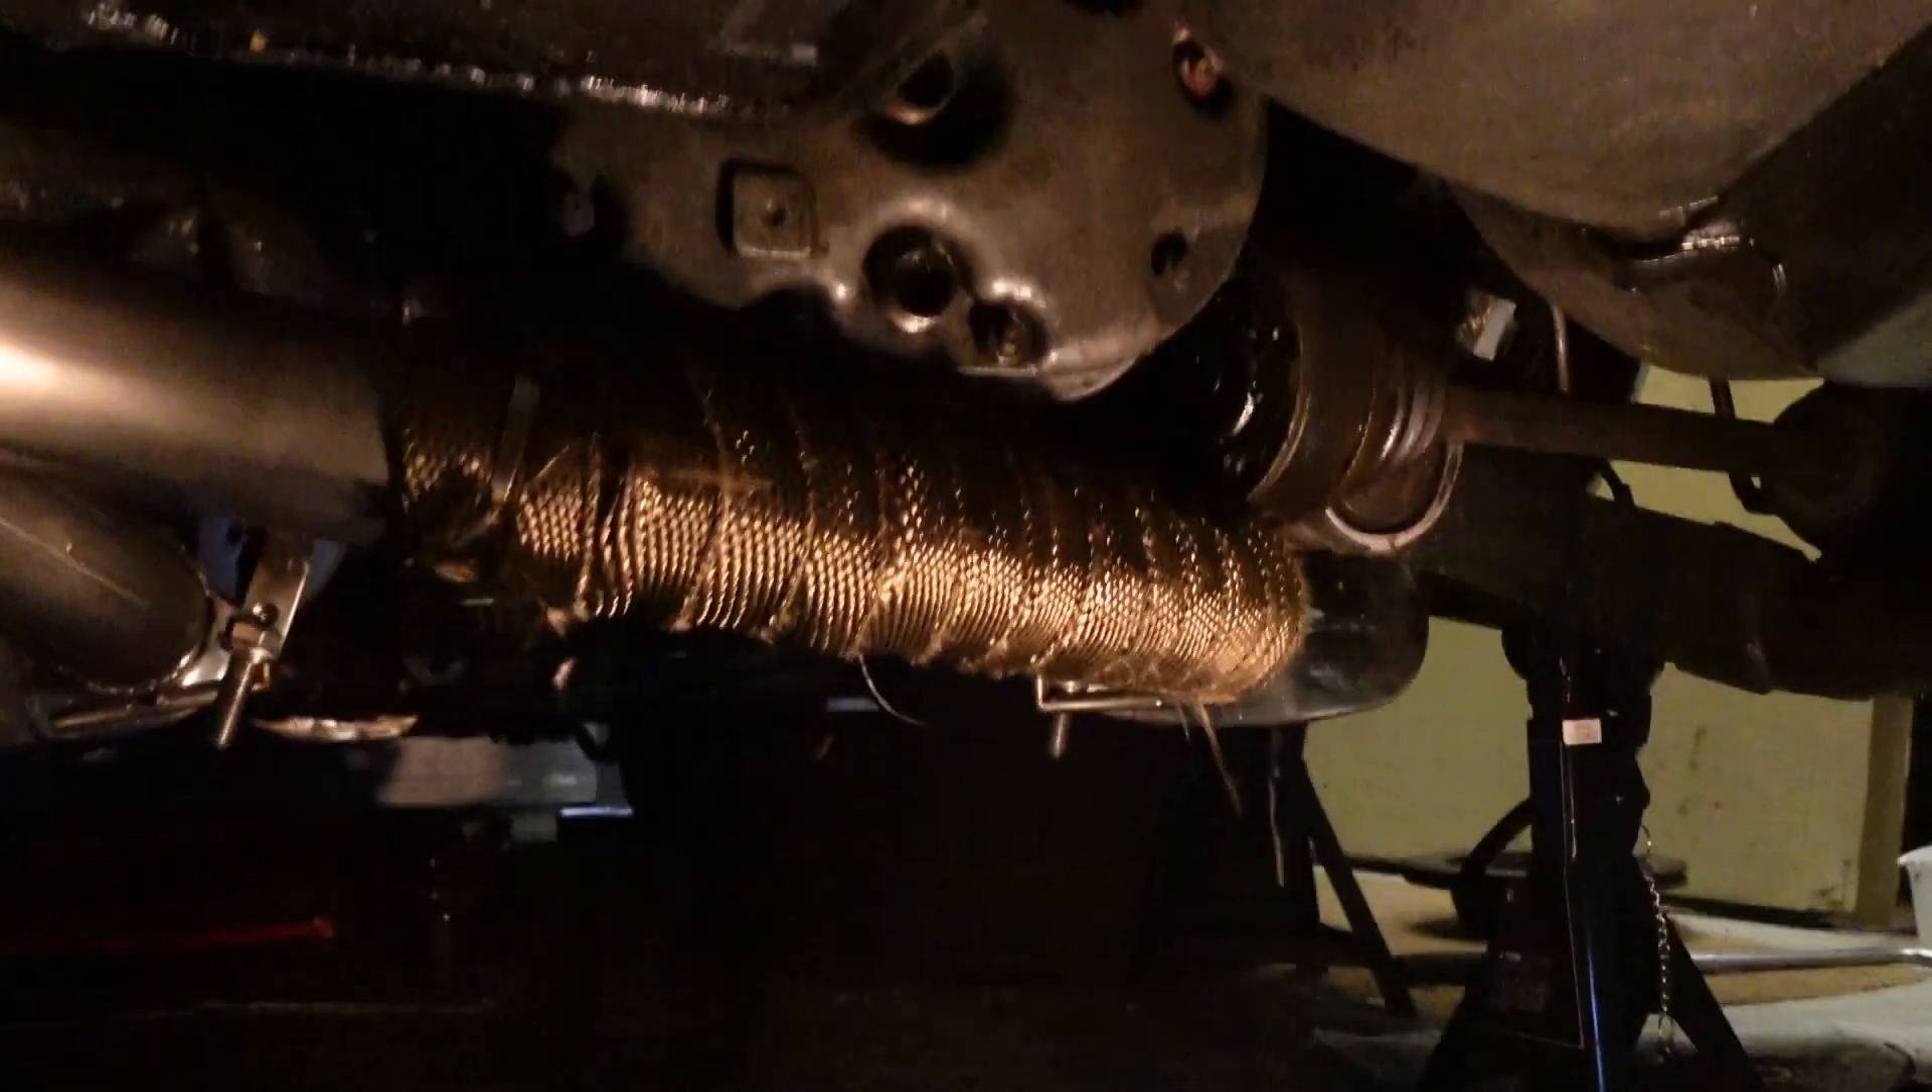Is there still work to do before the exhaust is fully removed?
Yes.